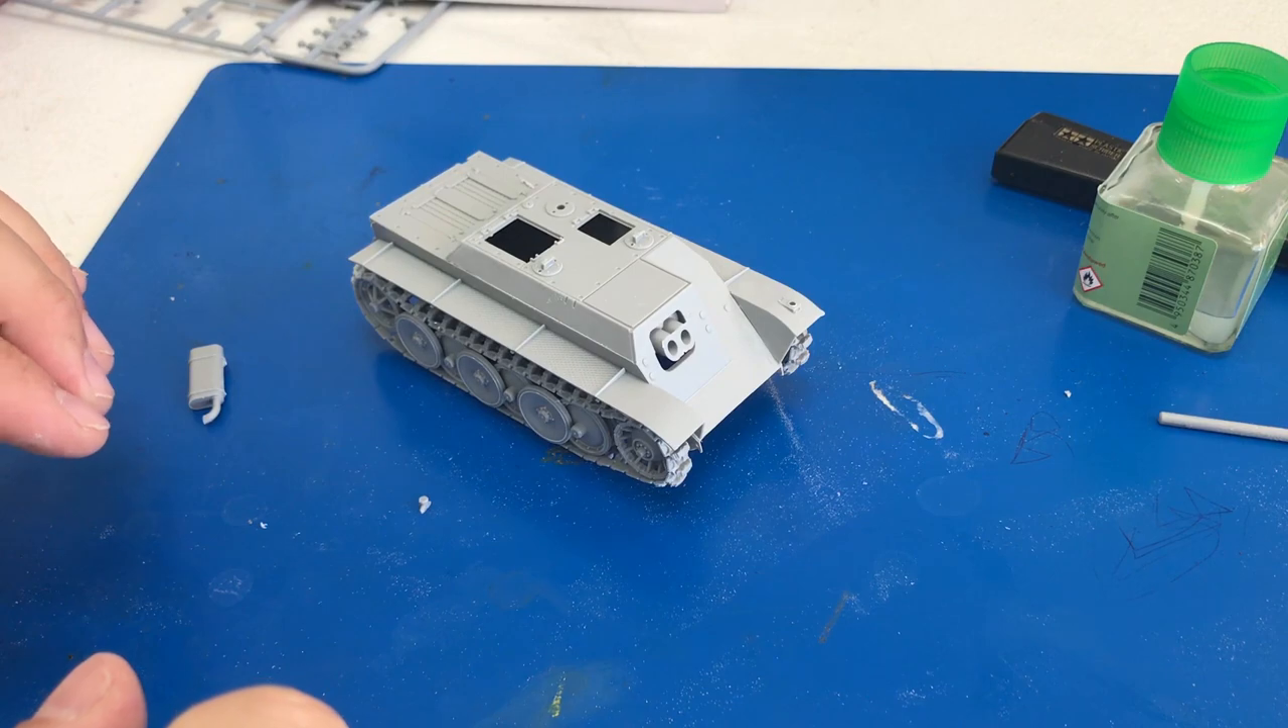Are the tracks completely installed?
Yes.